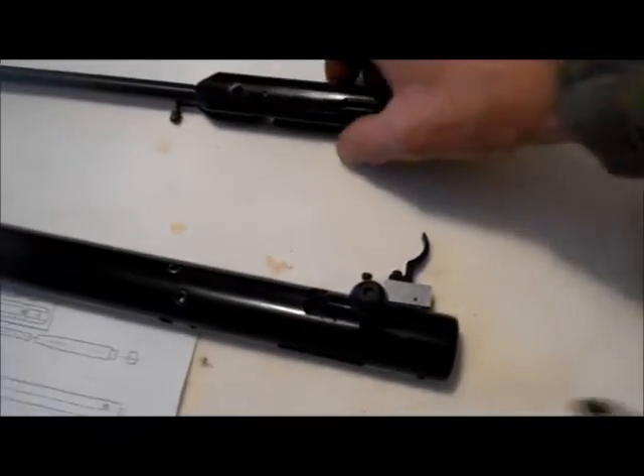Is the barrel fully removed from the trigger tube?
Yes.